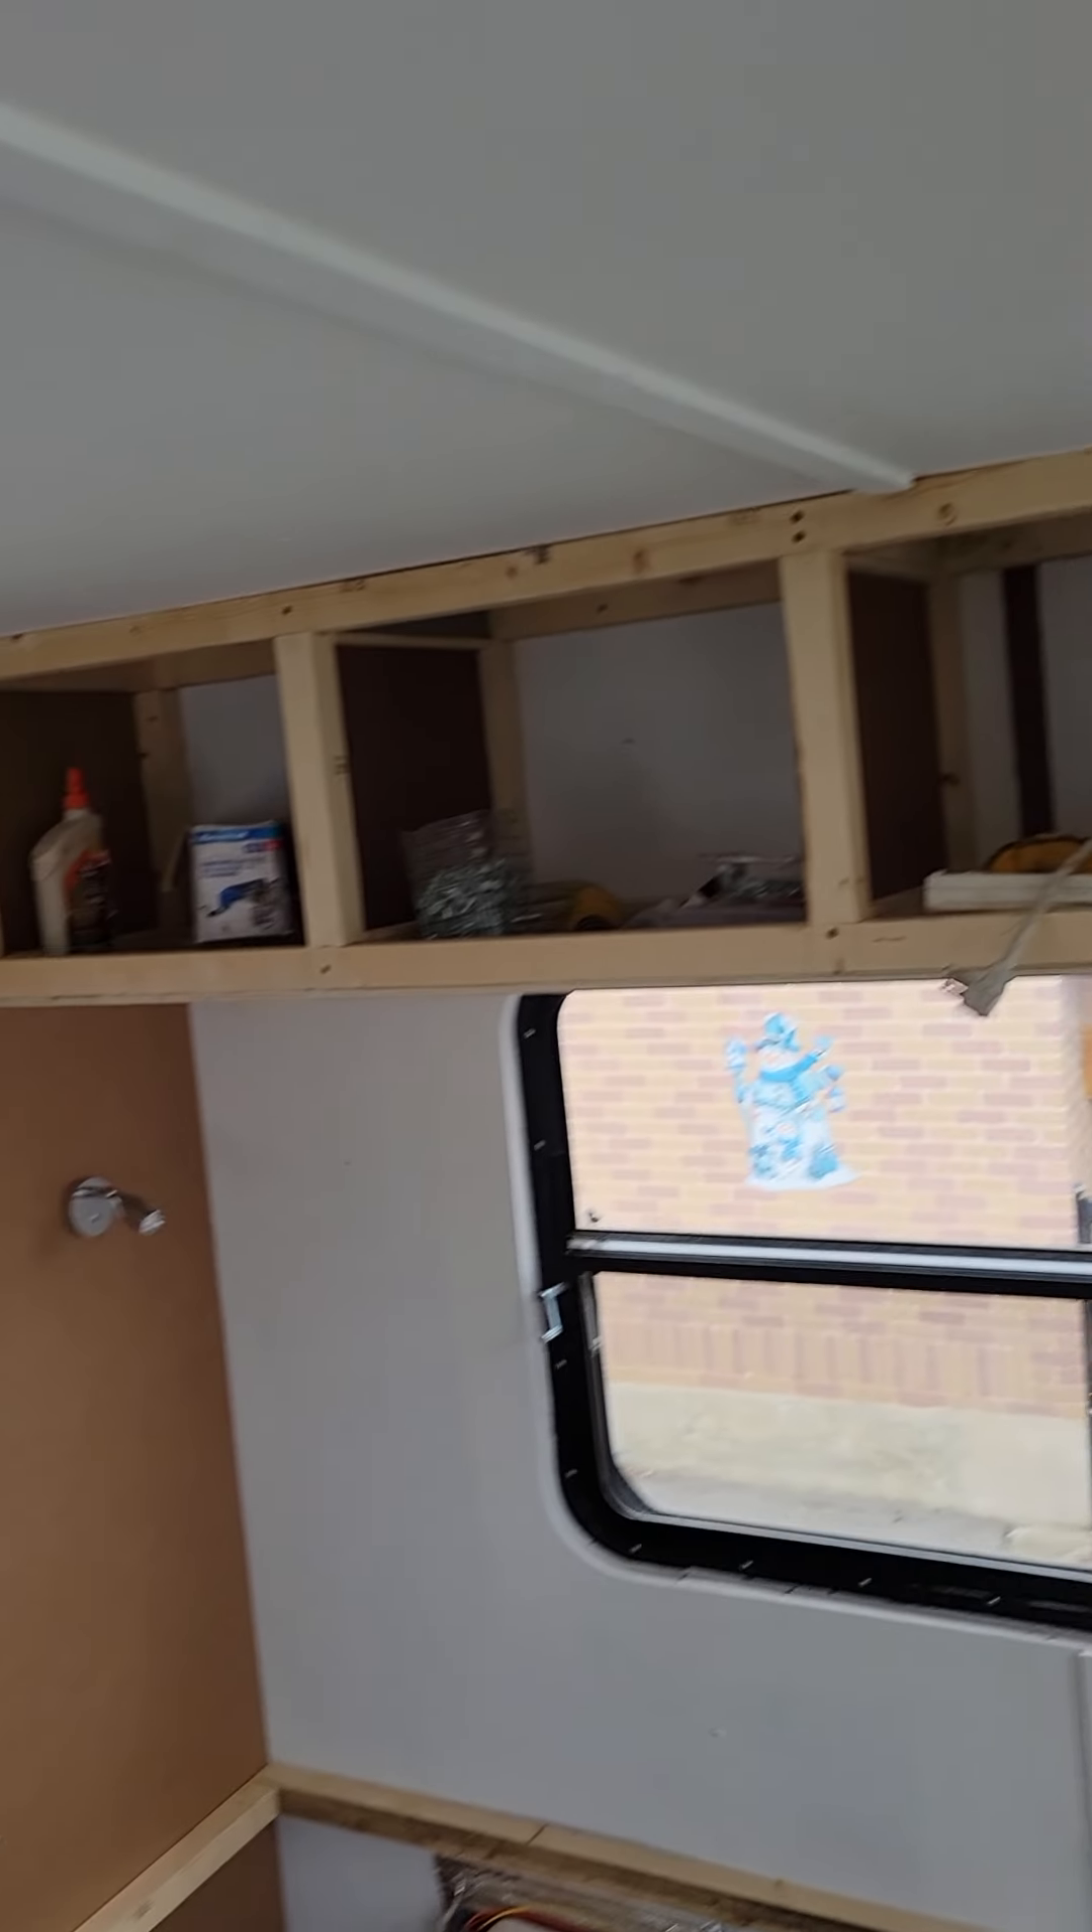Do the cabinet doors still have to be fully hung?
Yes.